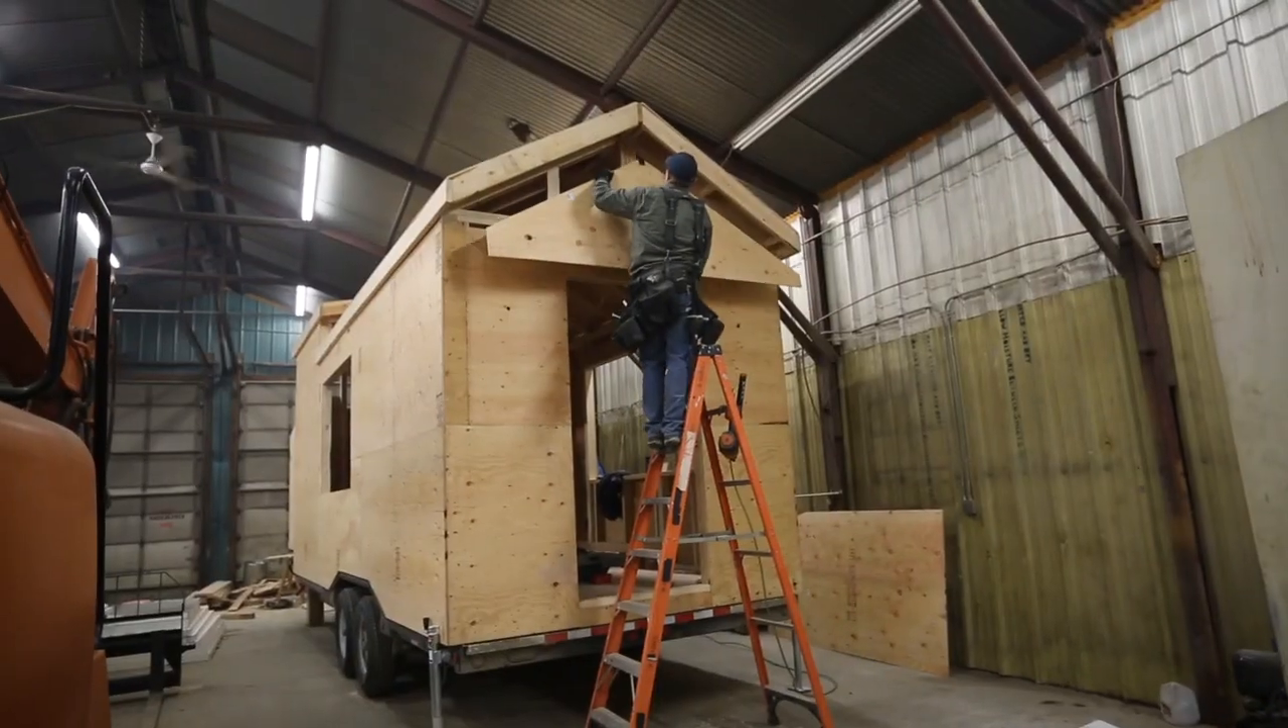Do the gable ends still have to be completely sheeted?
Yes.